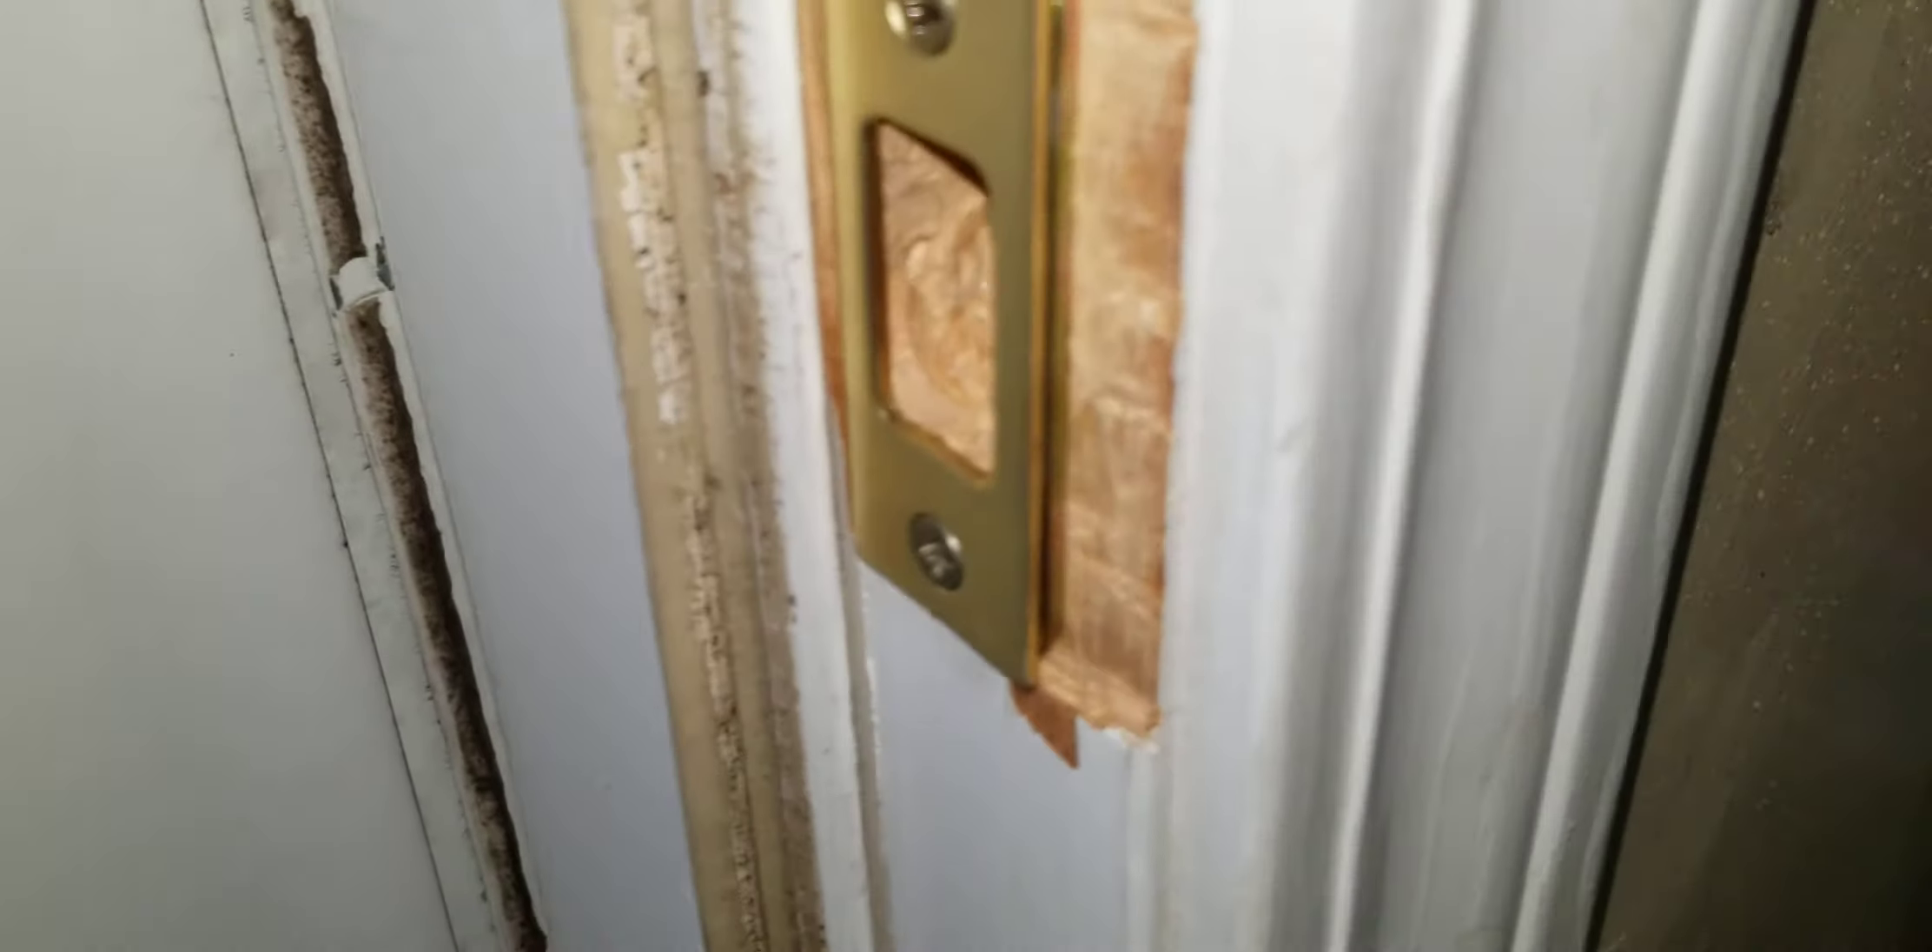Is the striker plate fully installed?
Yes.